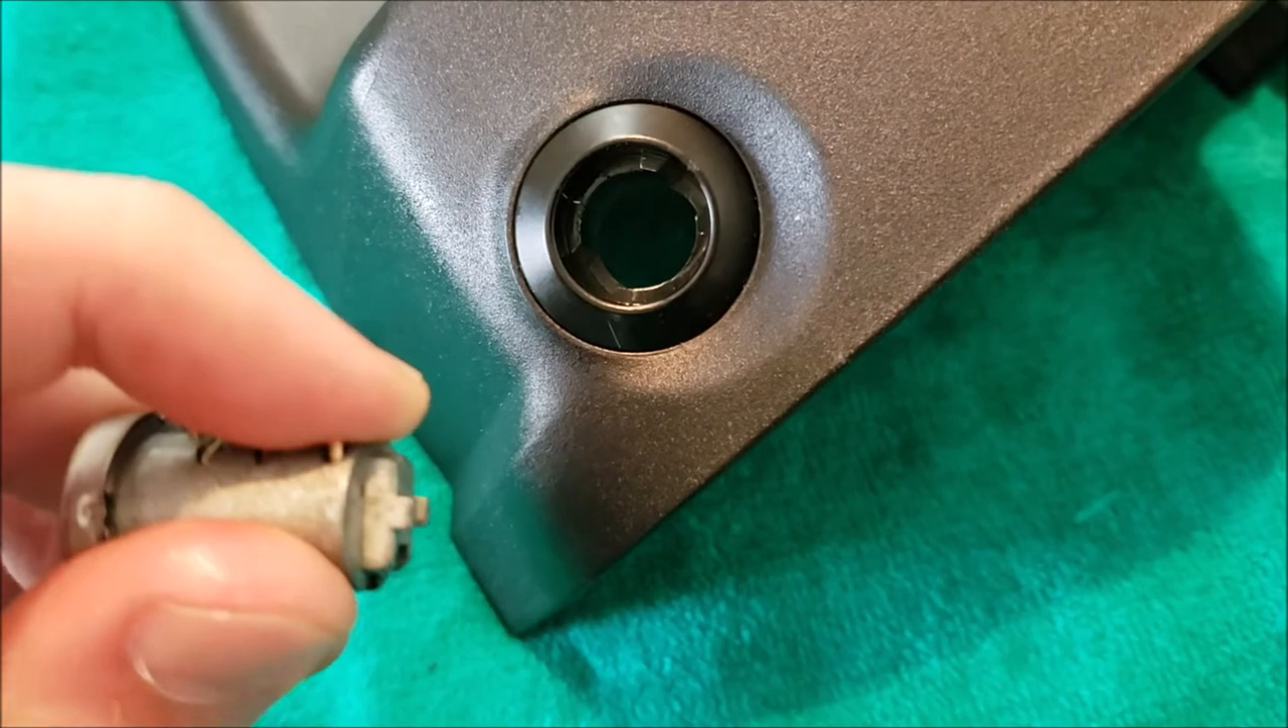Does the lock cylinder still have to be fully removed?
No.